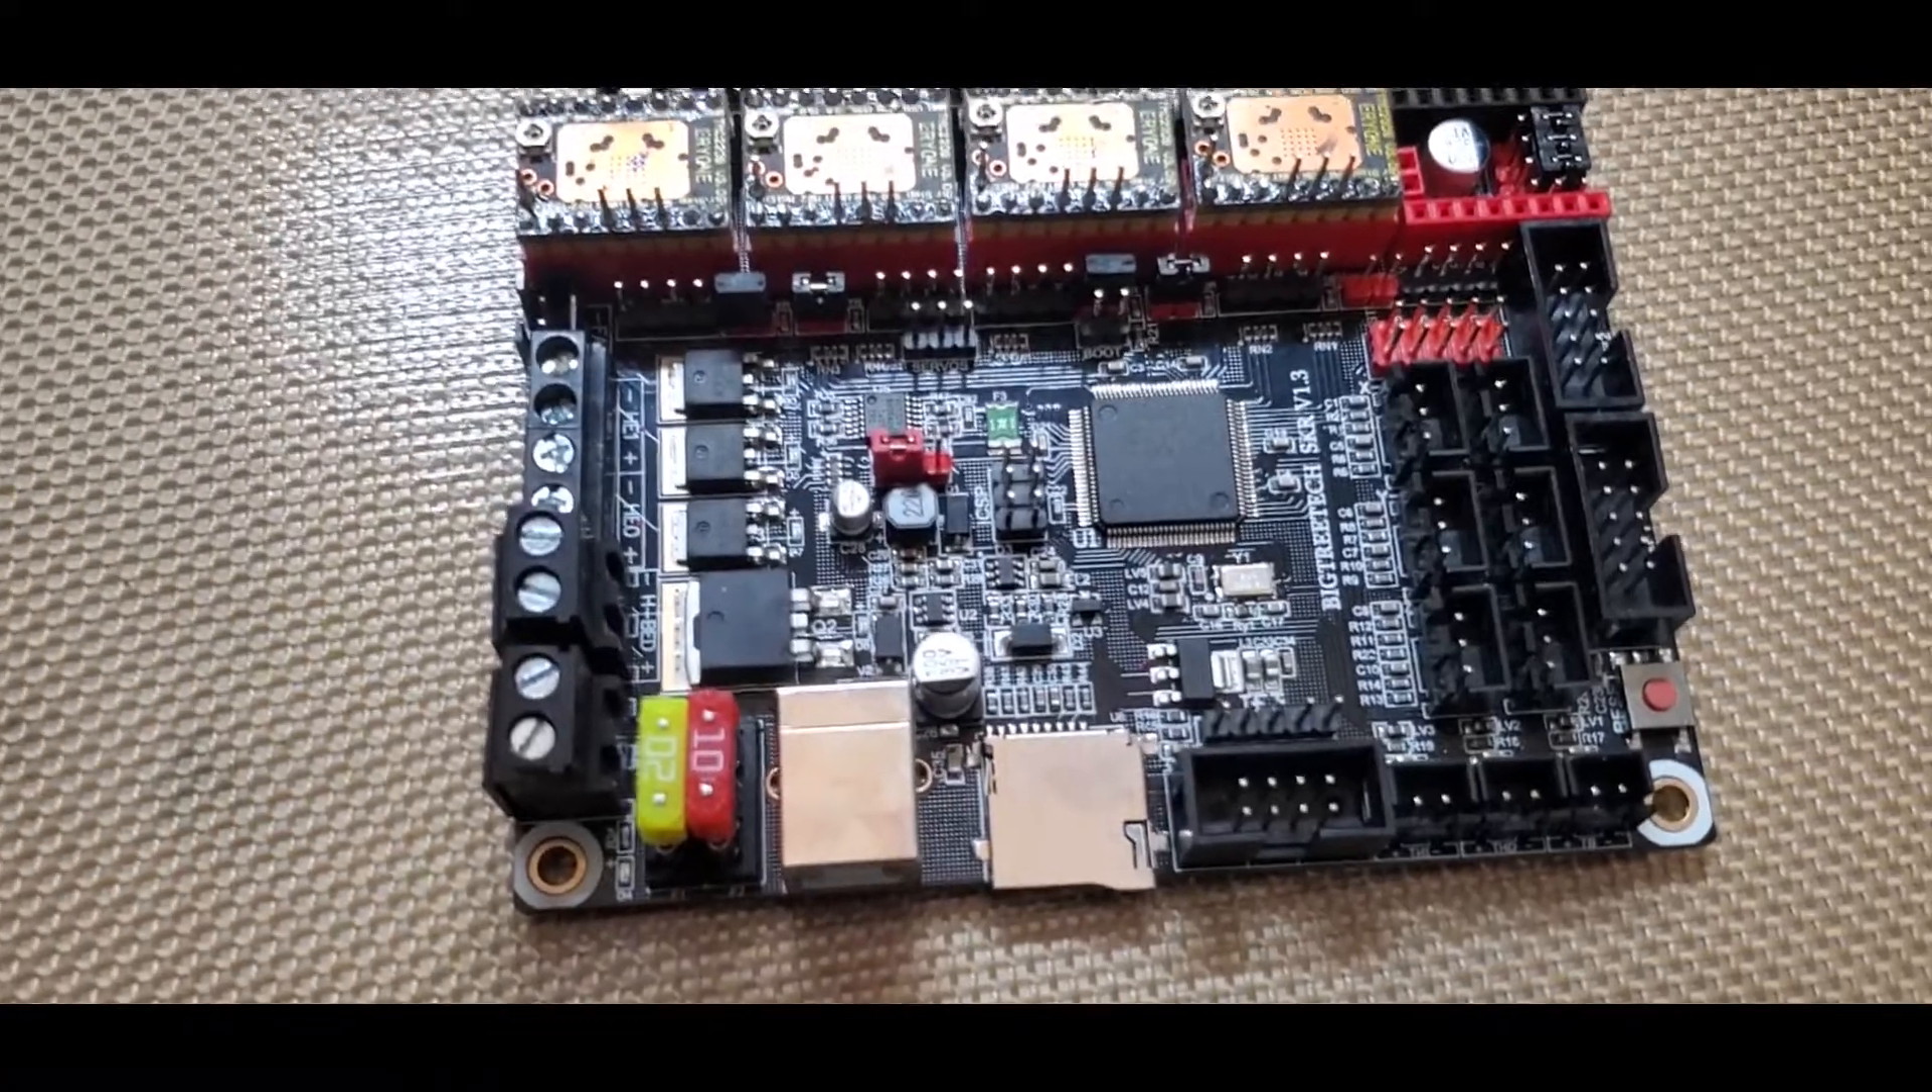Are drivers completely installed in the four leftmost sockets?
Yes.